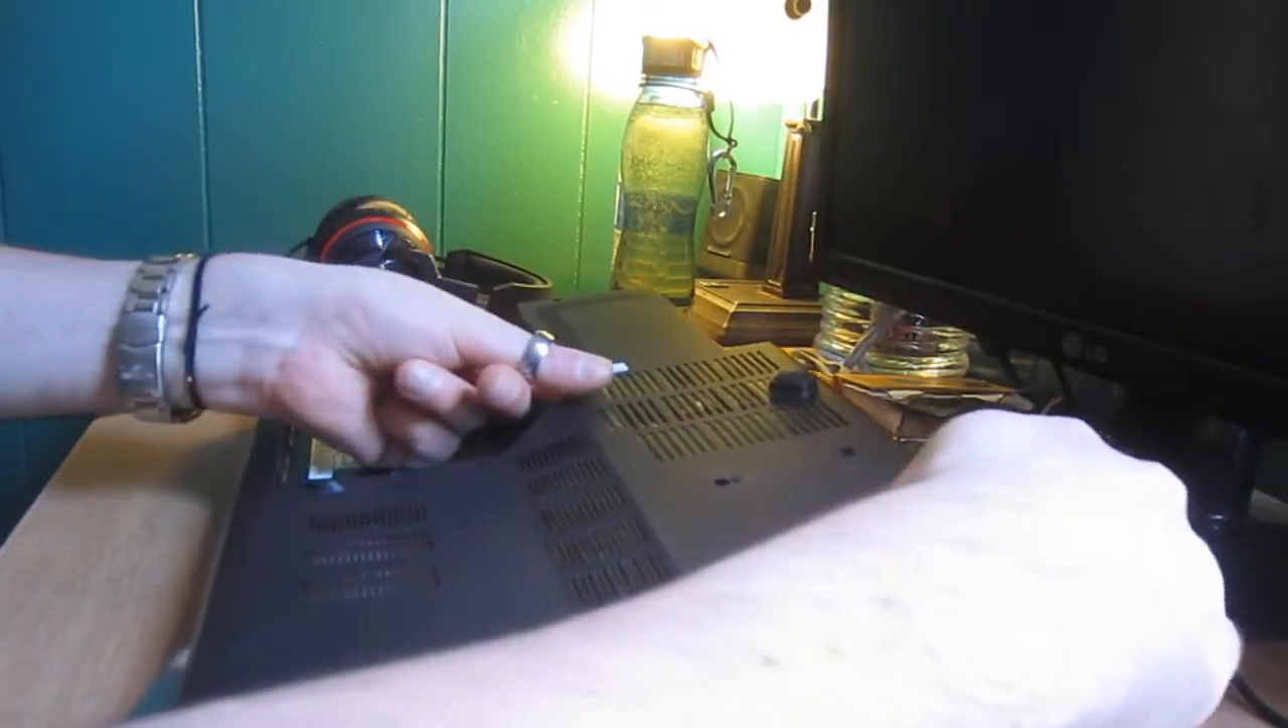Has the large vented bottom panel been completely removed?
No.